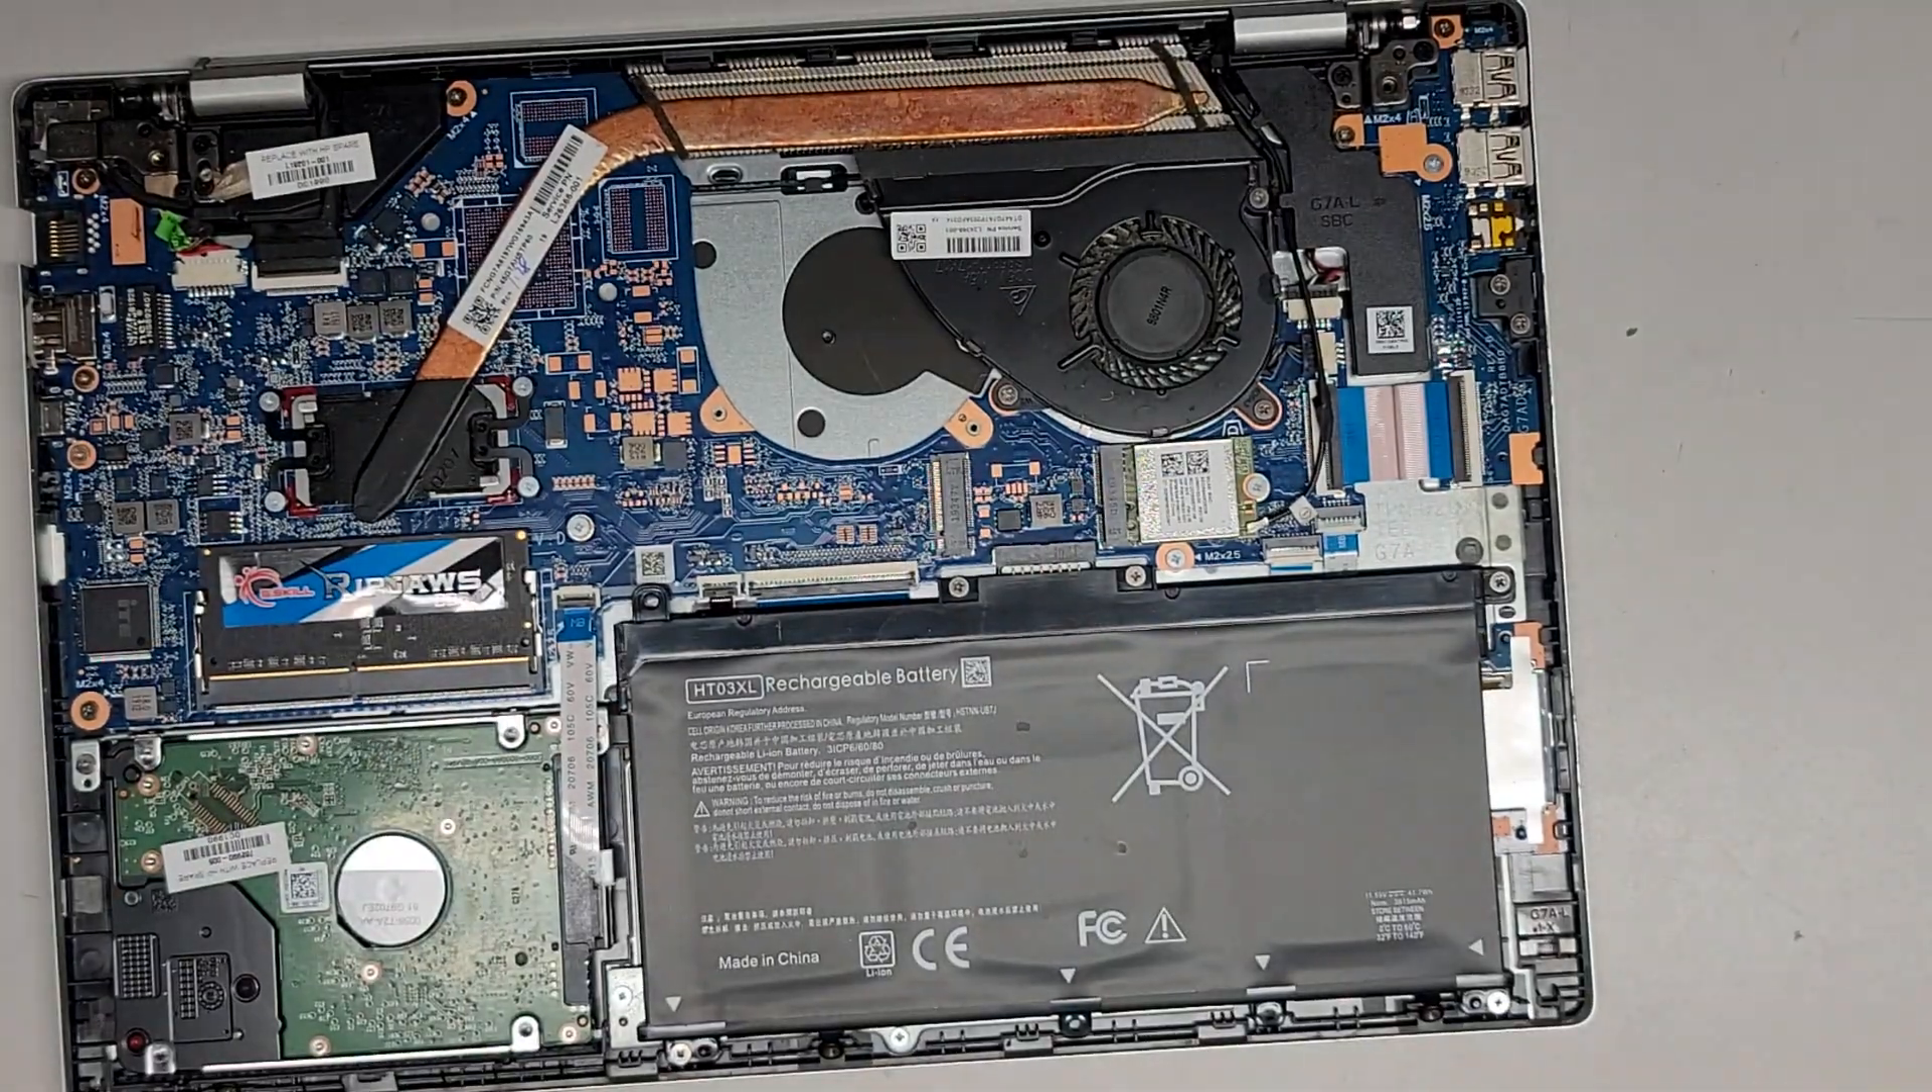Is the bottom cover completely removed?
Yes.